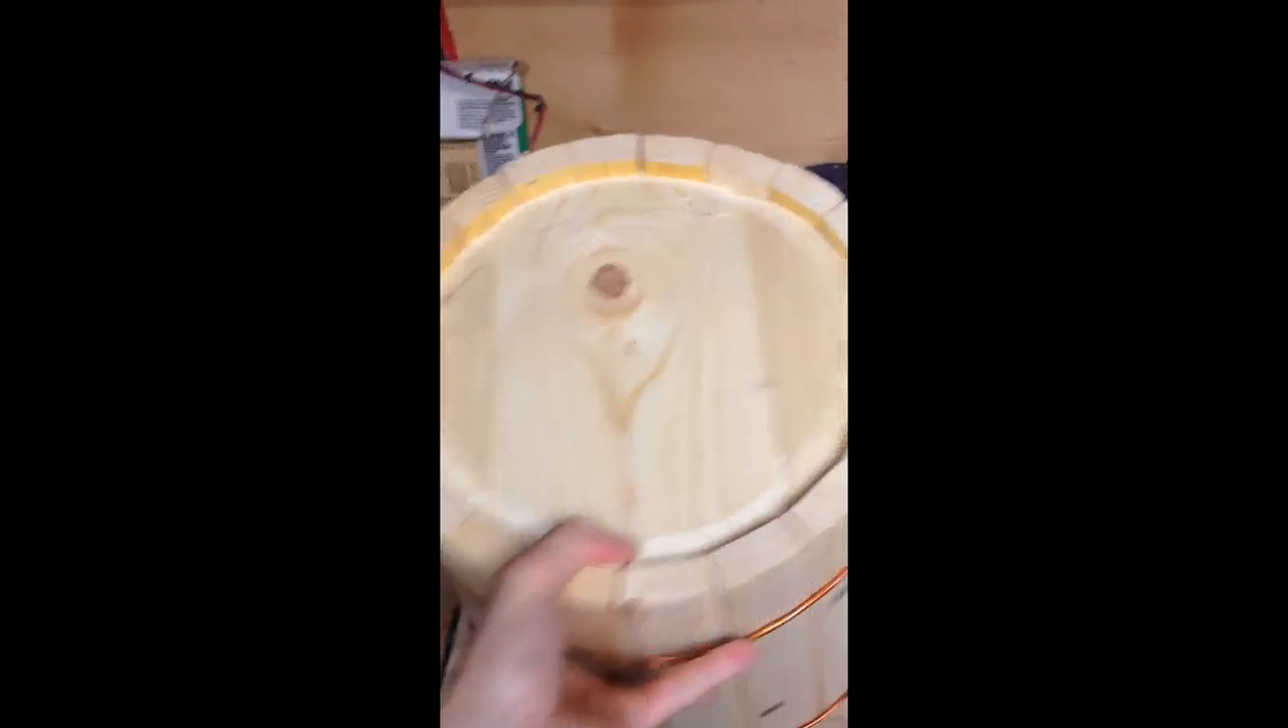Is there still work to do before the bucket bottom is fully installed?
No.